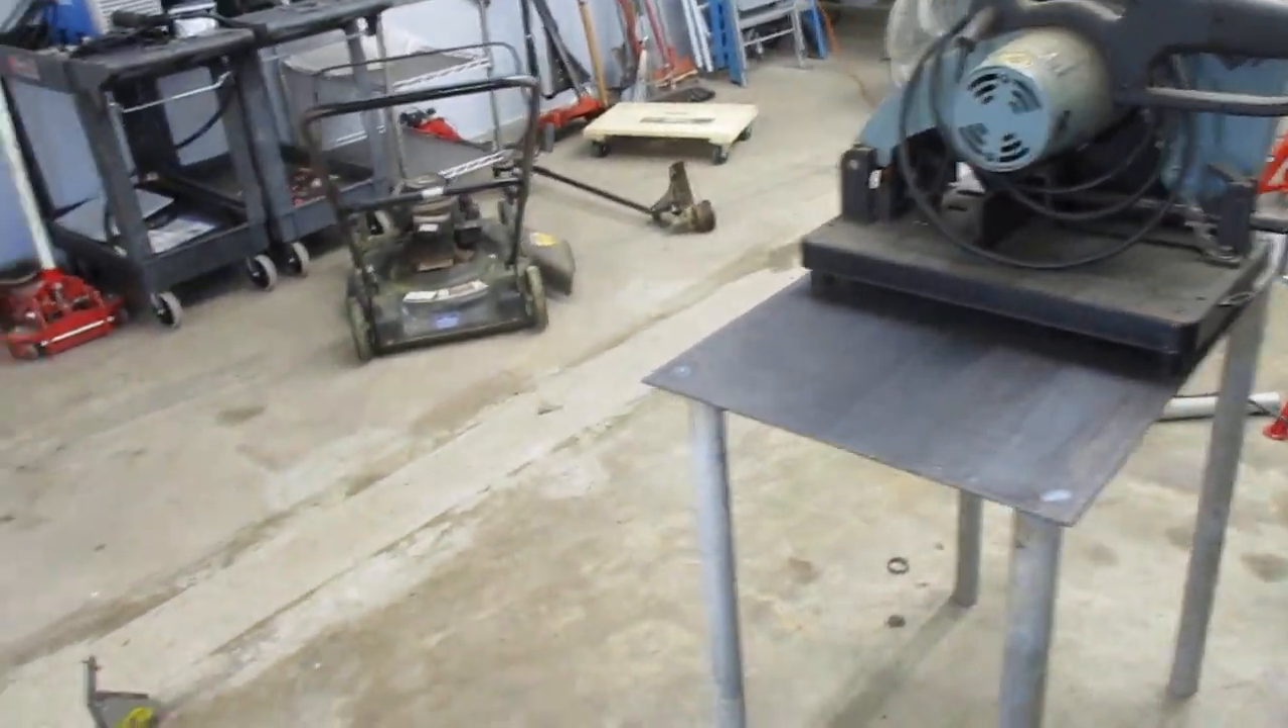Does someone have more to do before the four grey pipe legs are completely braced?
Yes.